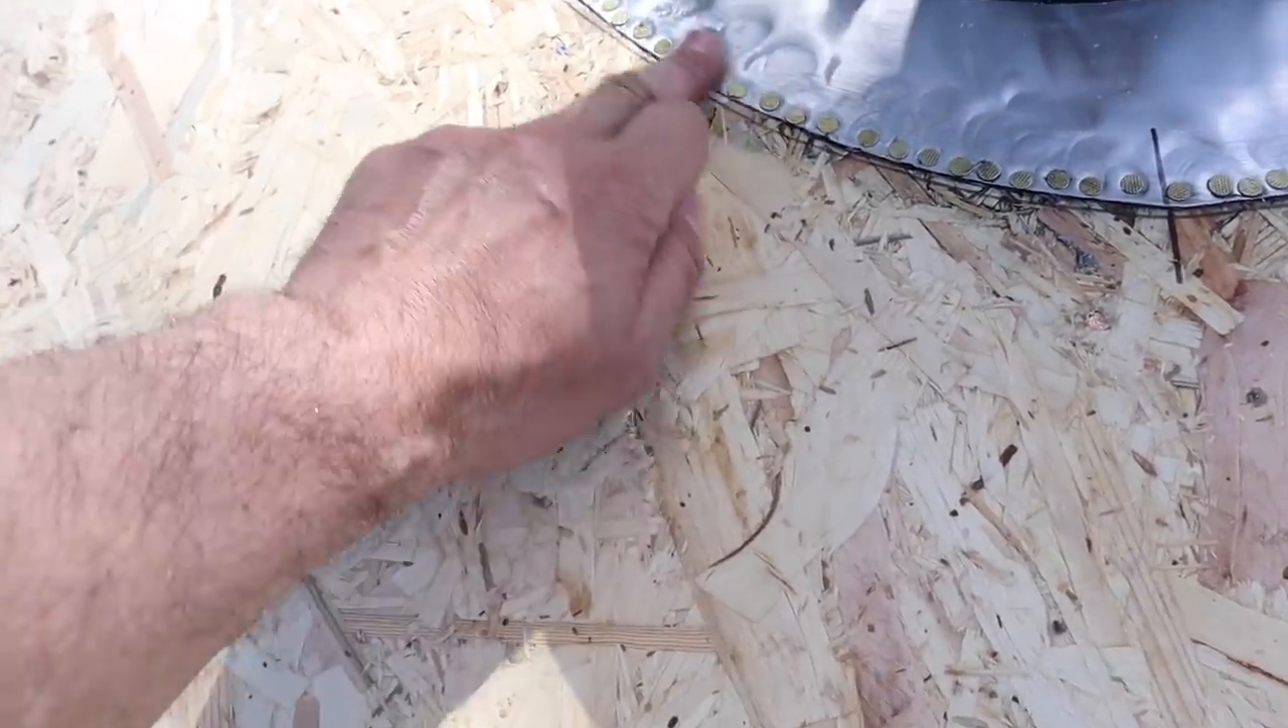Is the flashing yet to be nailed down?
No.